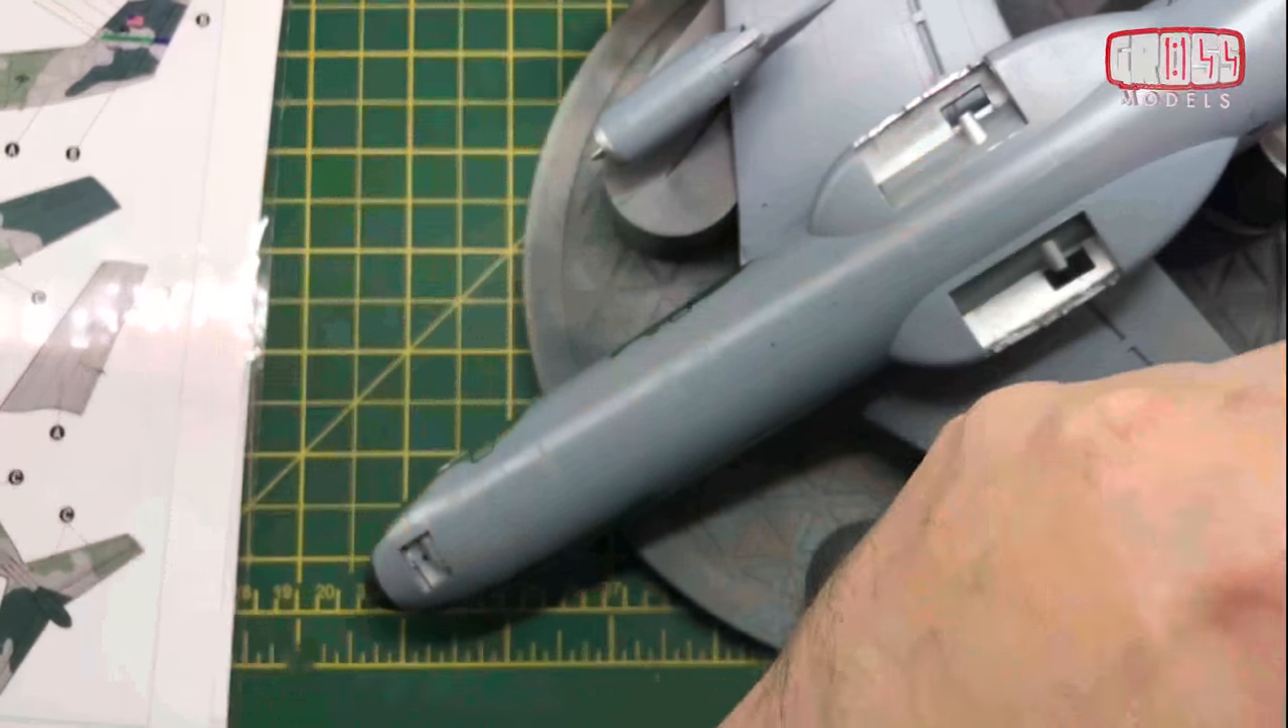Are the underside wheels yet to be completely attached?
Yes.